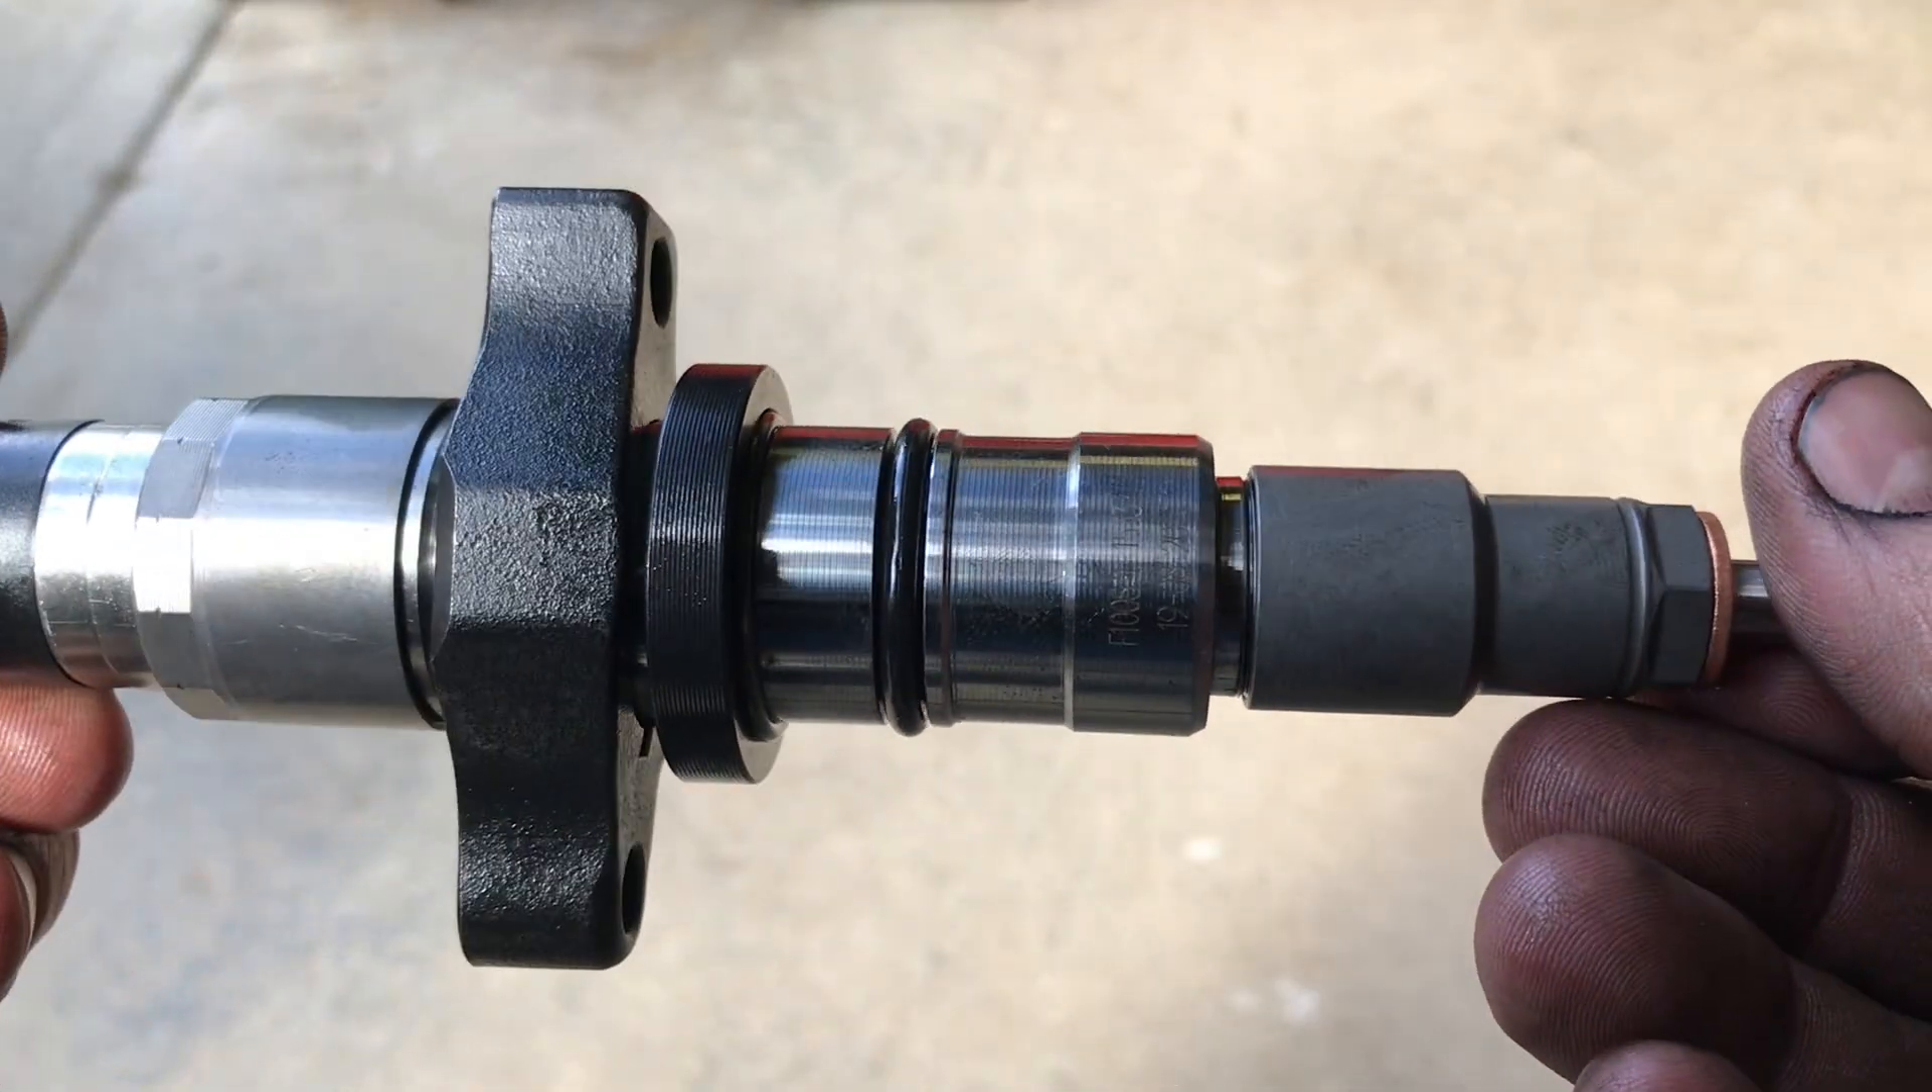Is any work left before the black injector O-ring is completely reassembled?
No.